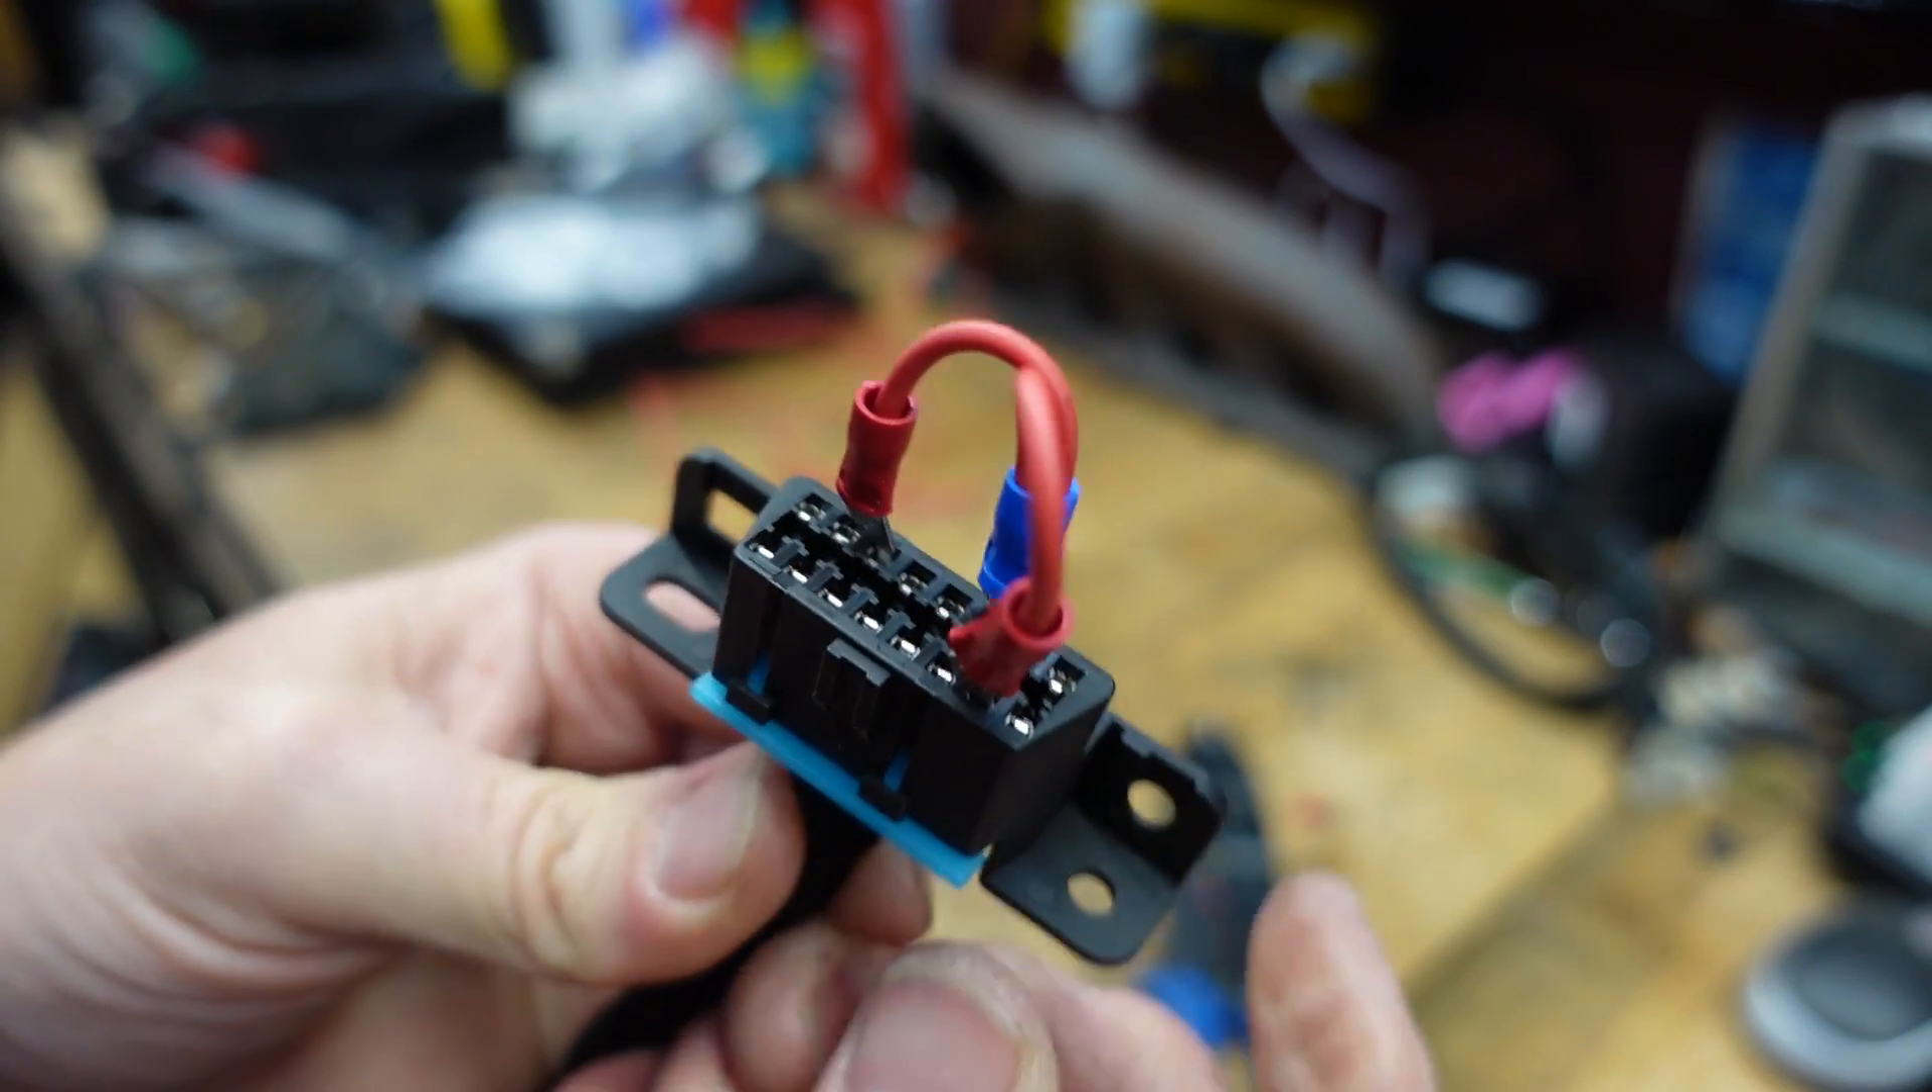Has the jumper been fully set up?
Yes.